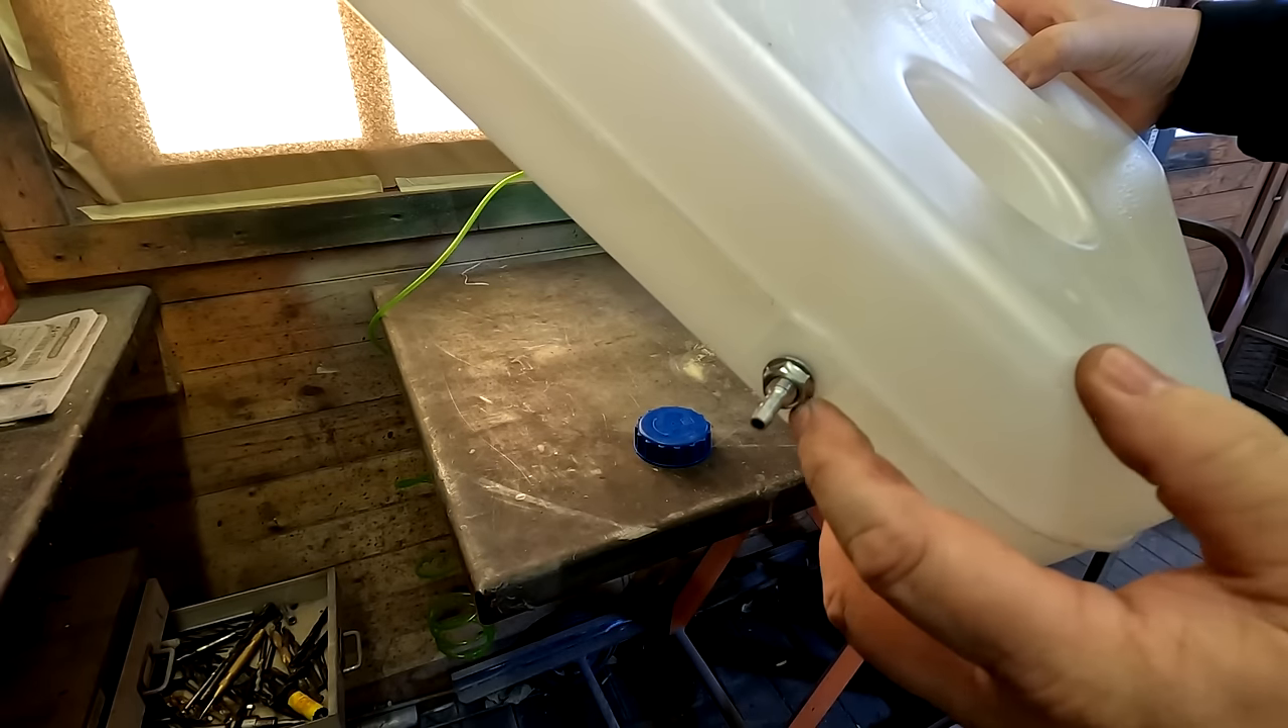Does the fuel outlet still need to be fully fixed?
No.